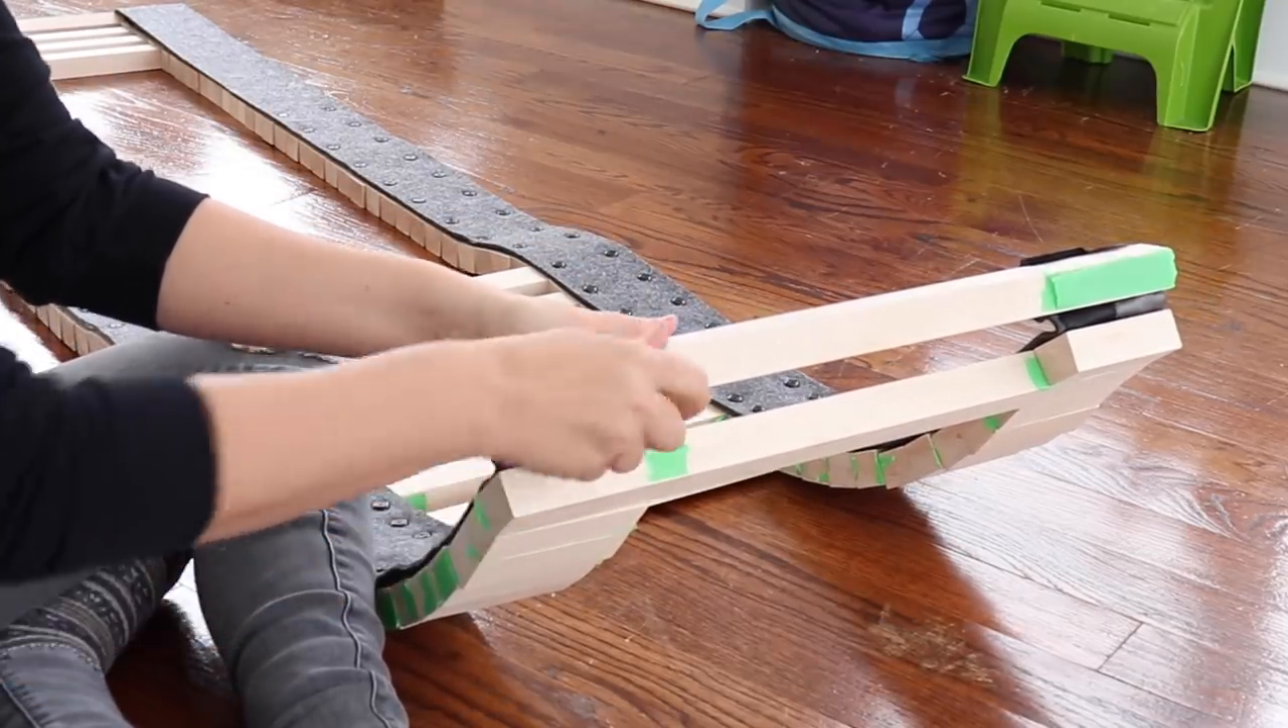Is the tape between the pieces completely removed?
No.